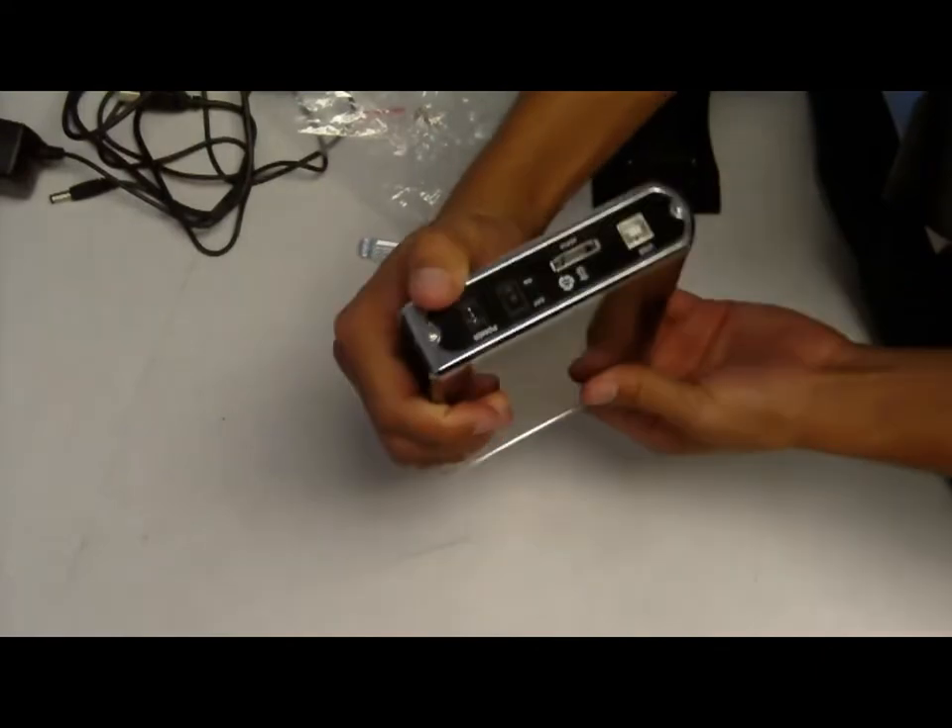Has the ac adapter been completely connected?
No.